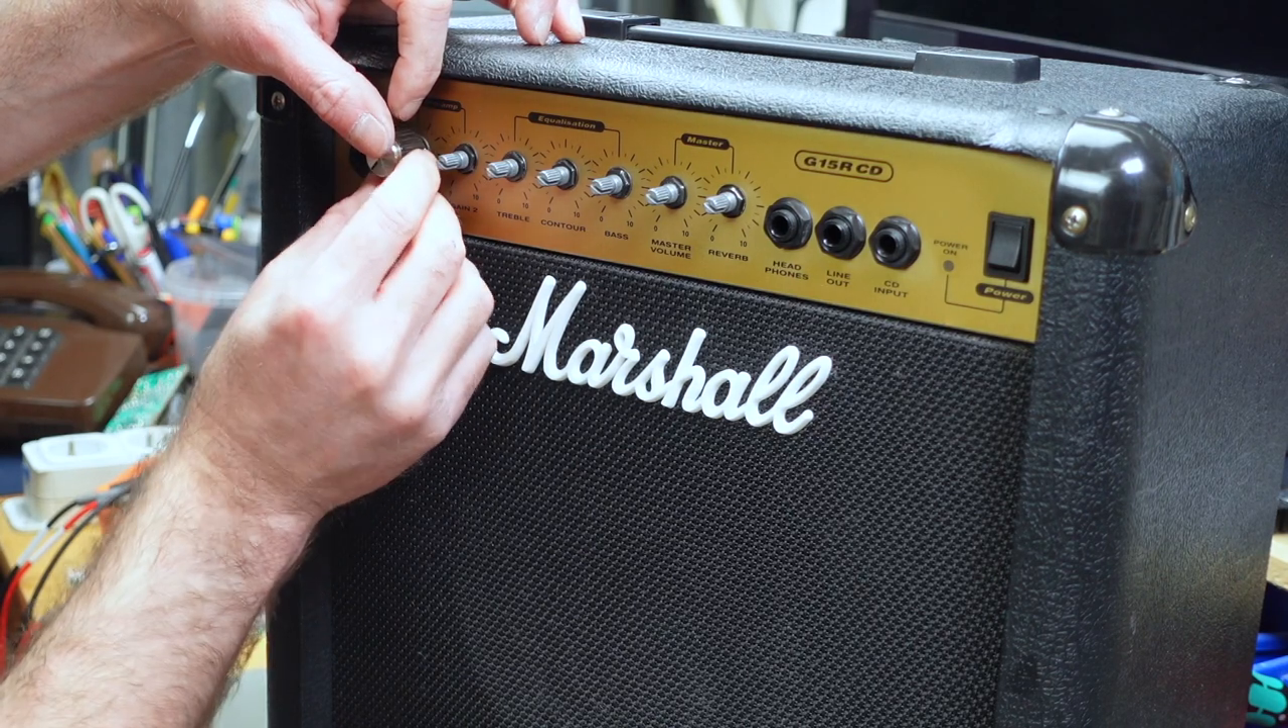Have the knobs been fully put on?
No.